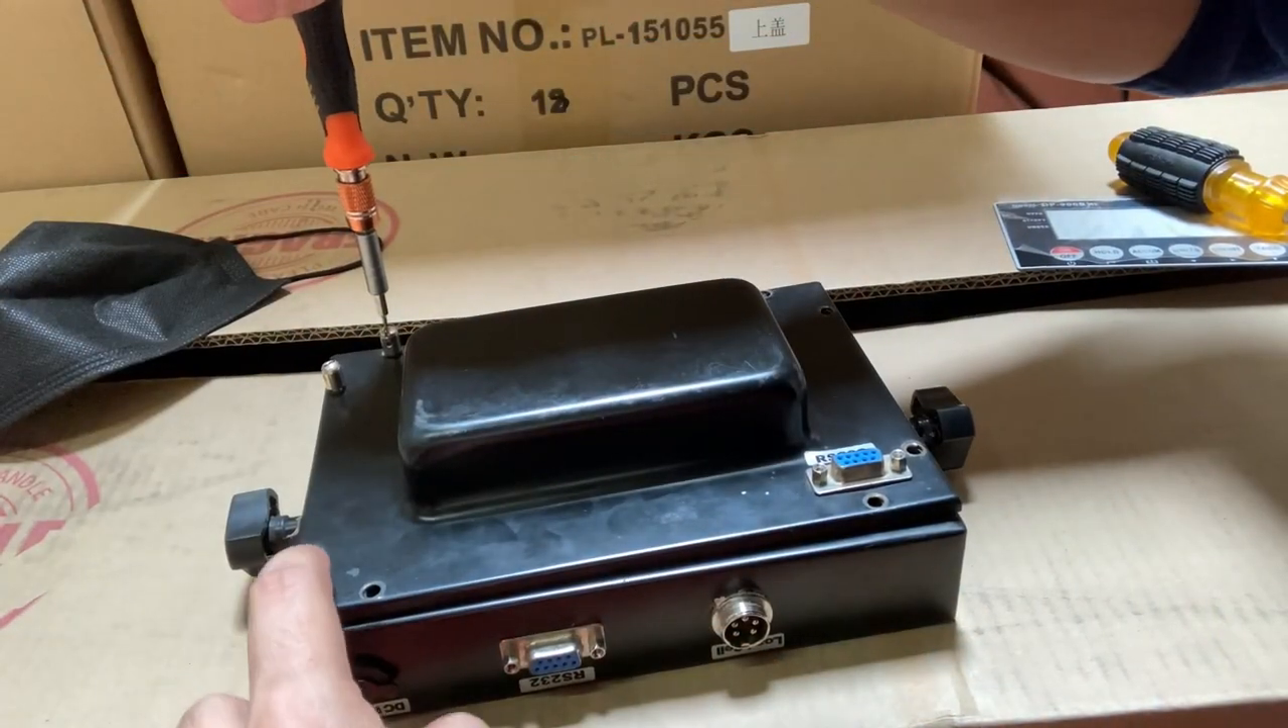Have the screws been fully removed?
No.